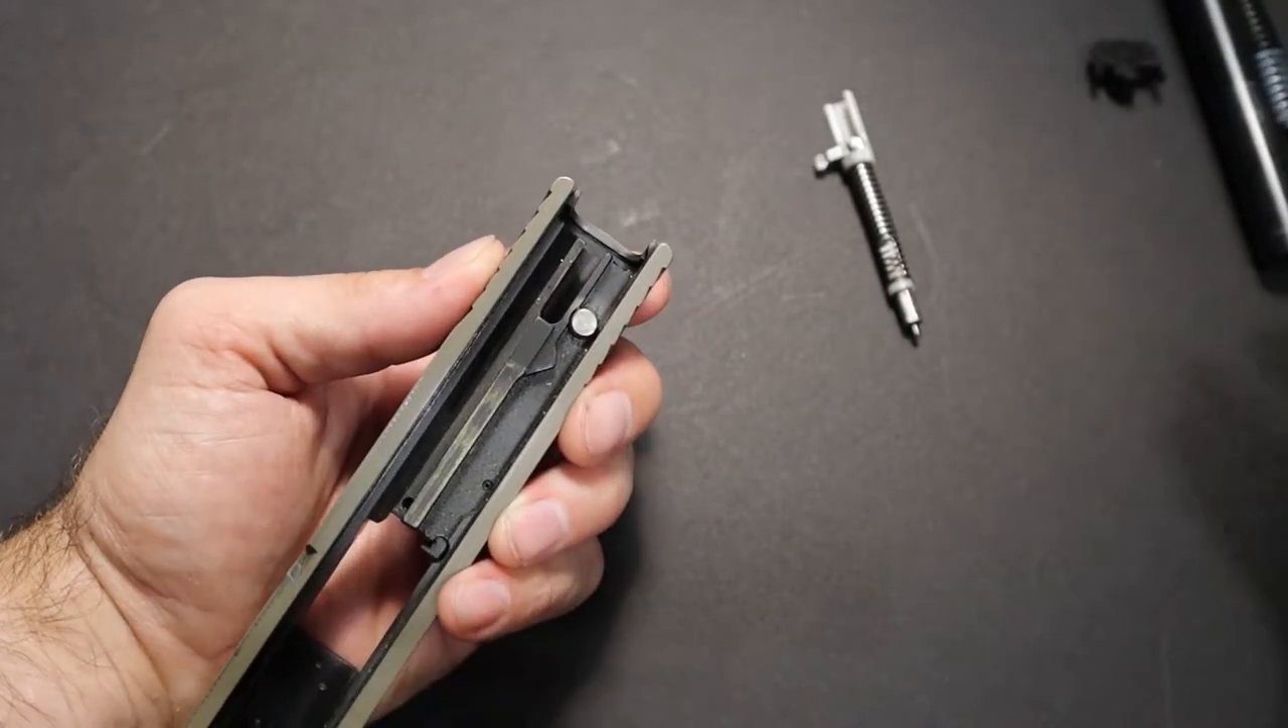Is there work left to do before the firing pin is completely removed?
No.